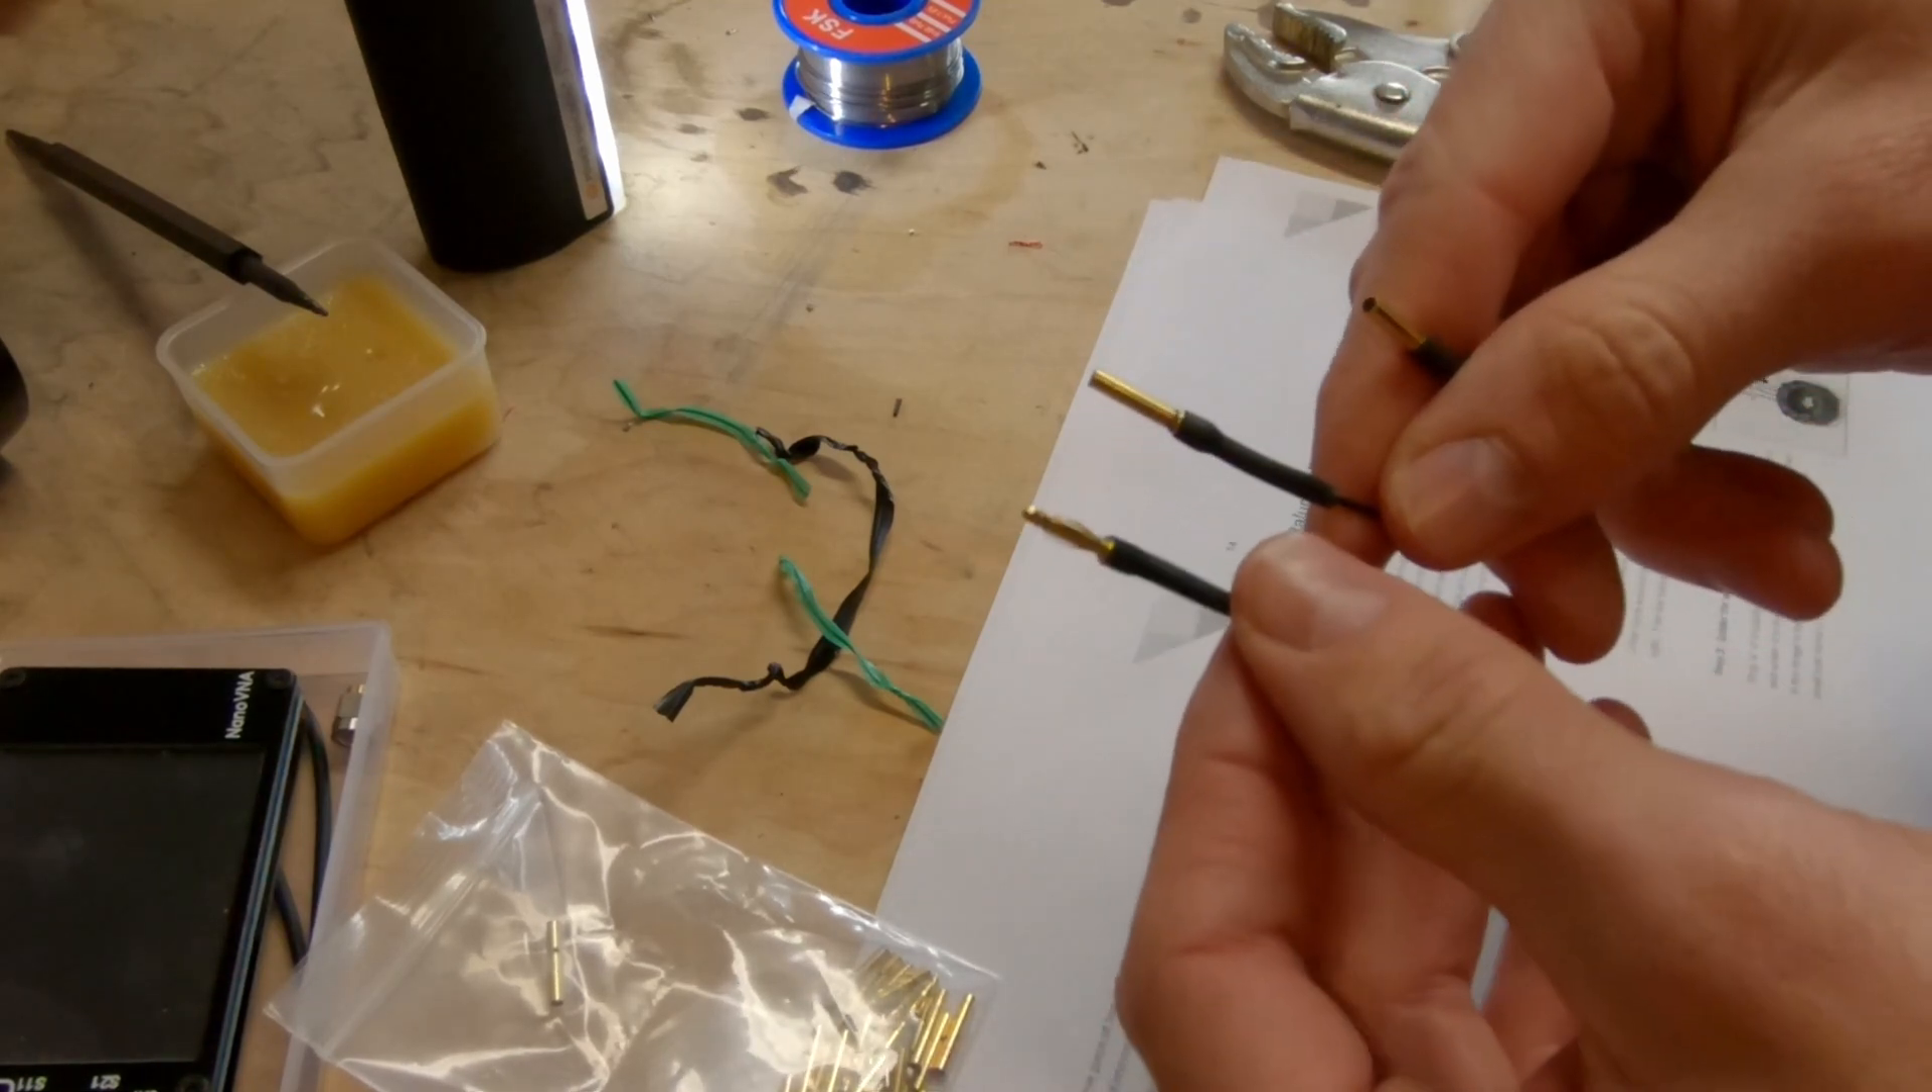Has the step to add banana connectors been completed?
Yes.